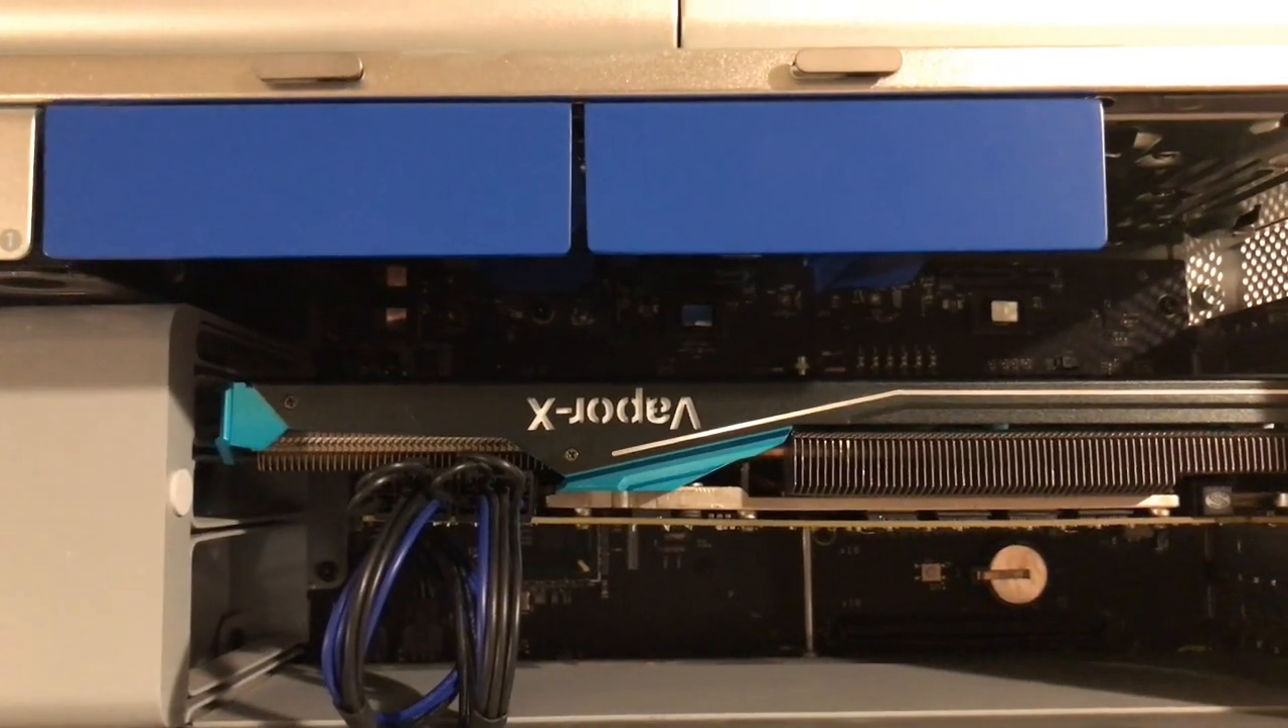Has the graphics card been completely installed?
Yes.